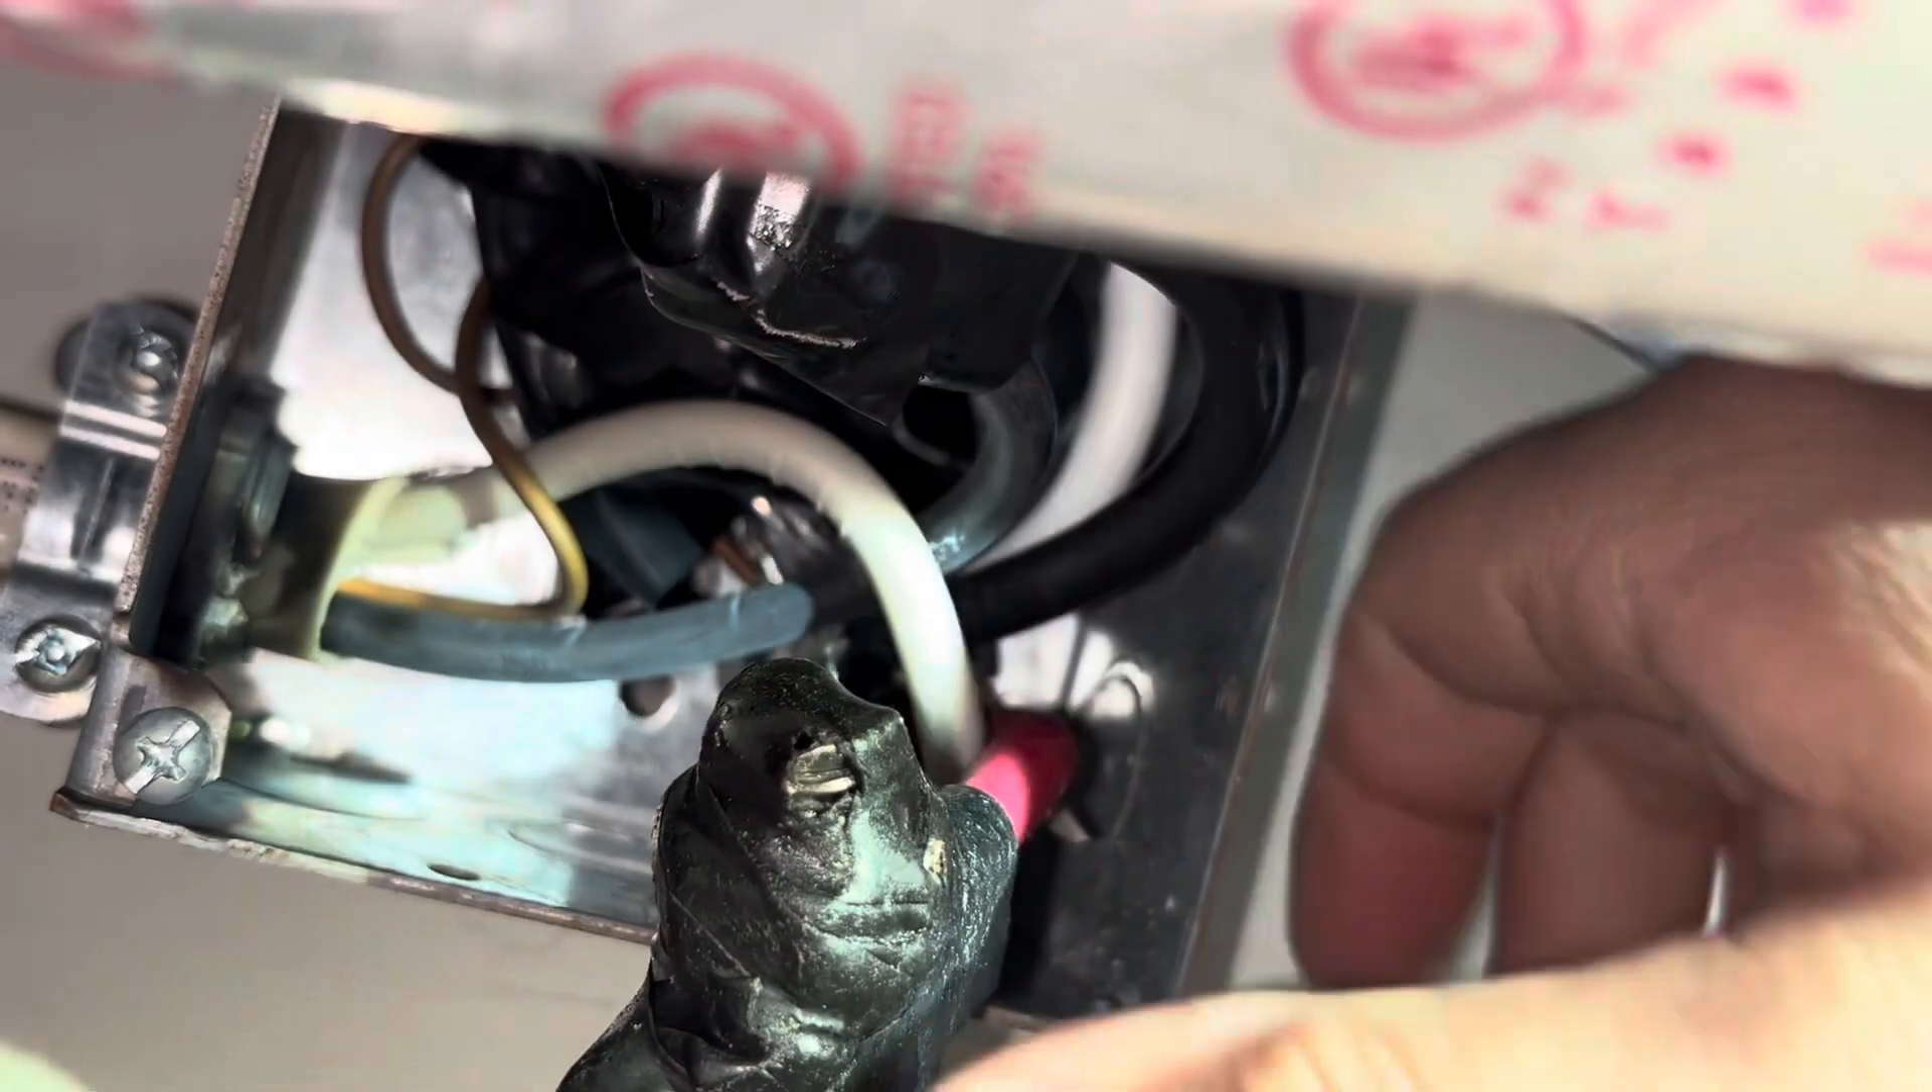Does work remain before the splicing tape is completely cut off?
Yes.